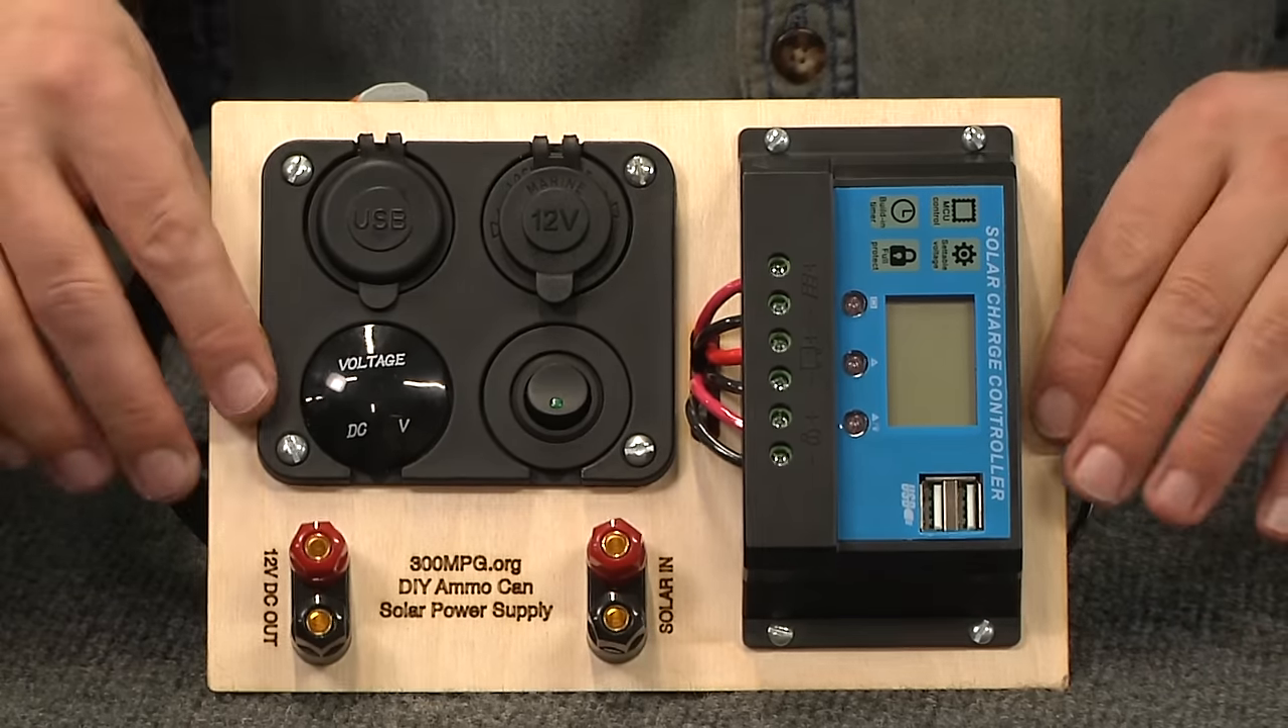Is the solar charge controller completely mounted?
Yes.